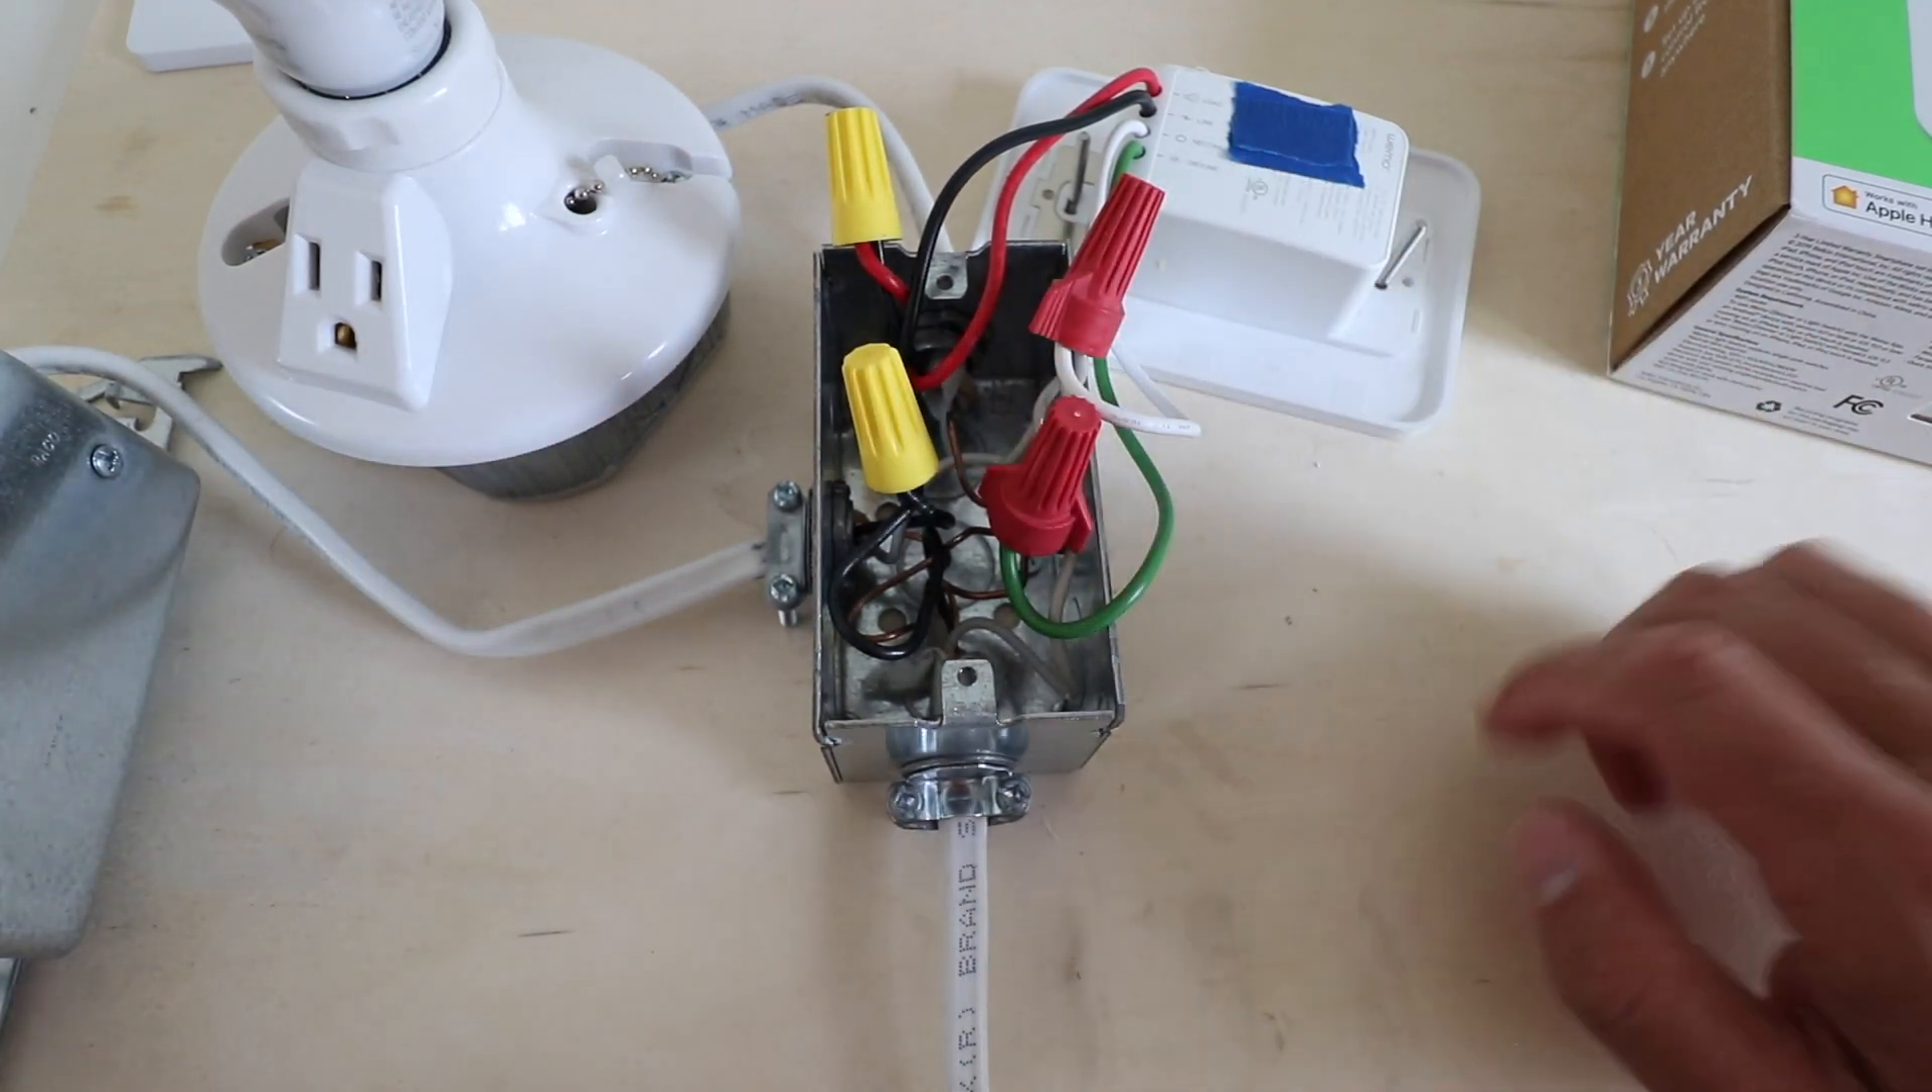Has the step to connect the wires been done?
Yes.